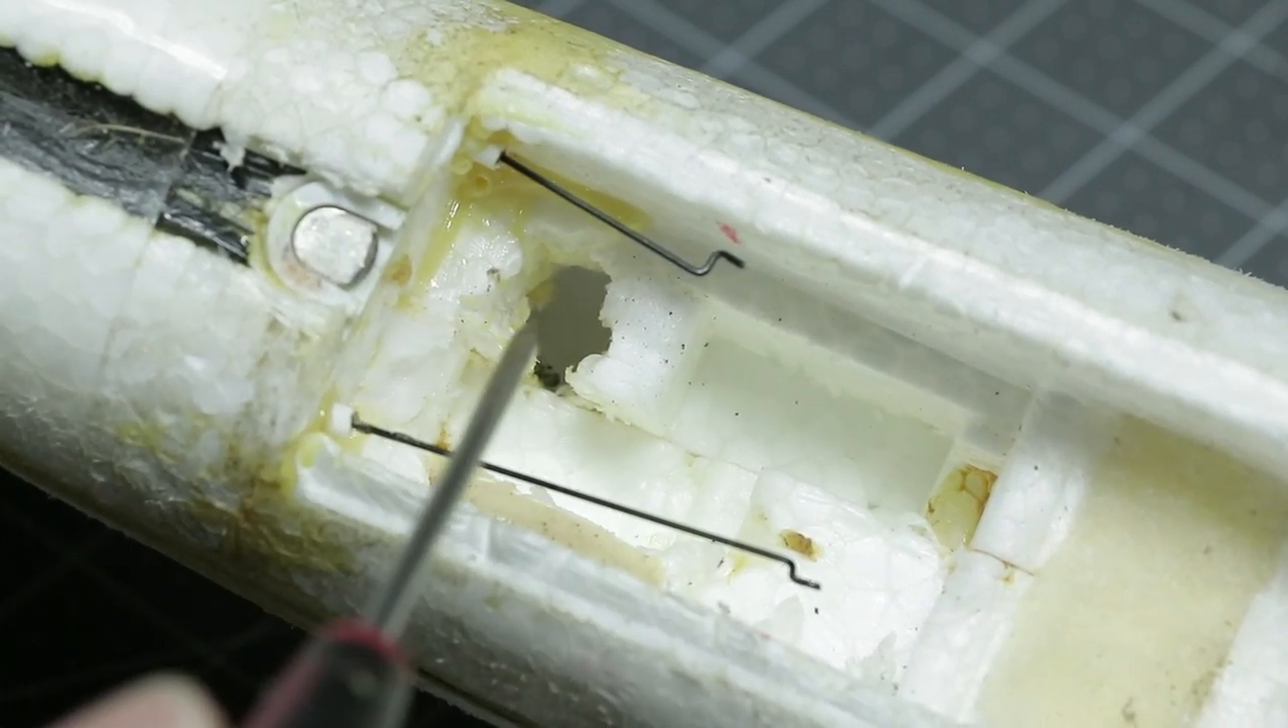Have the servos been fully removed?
Yes.